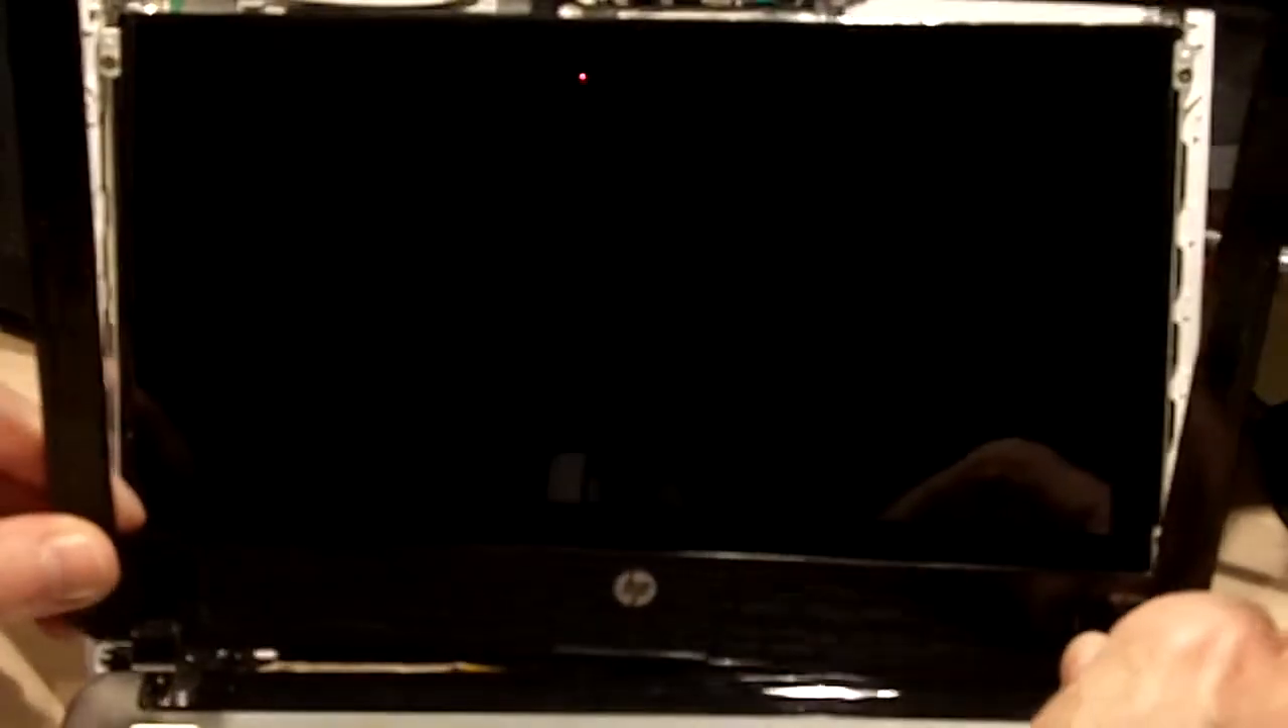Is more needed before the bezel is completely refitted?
Yes.